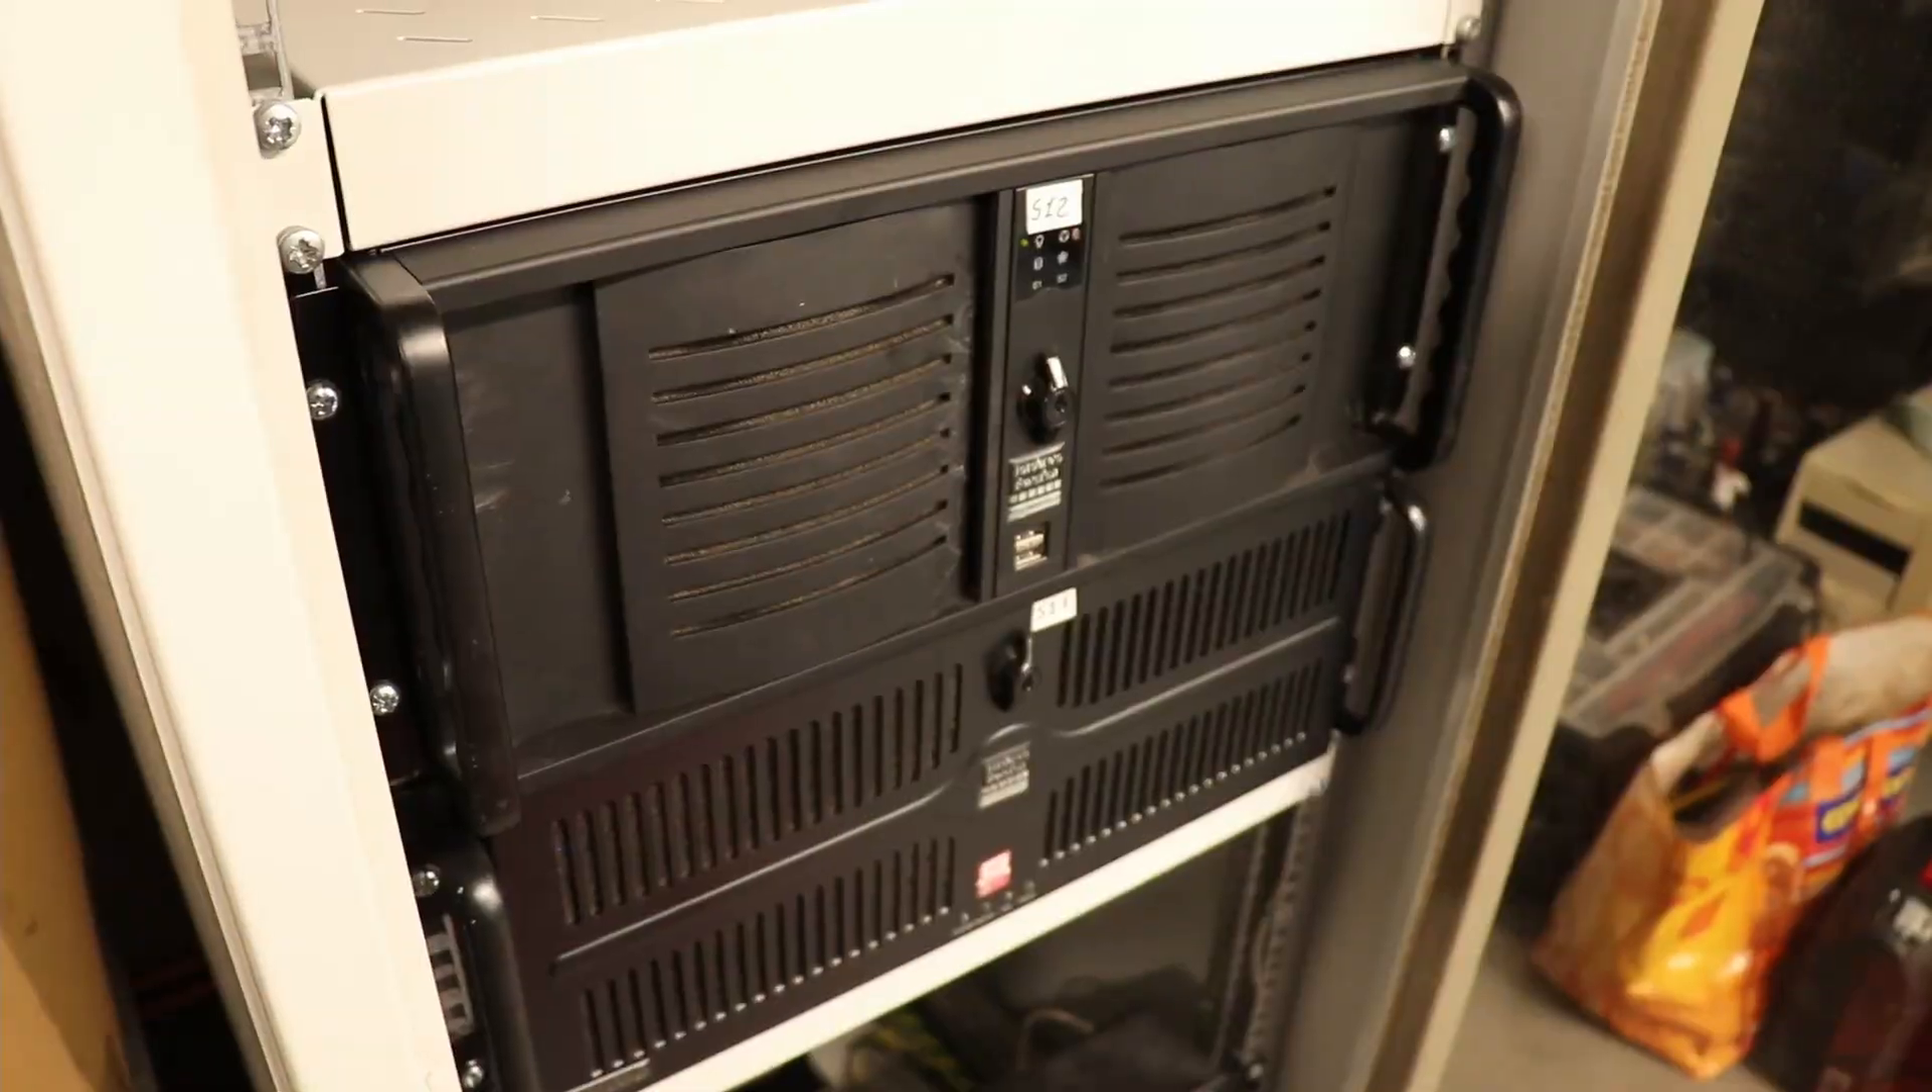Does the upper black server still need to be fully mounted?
No.